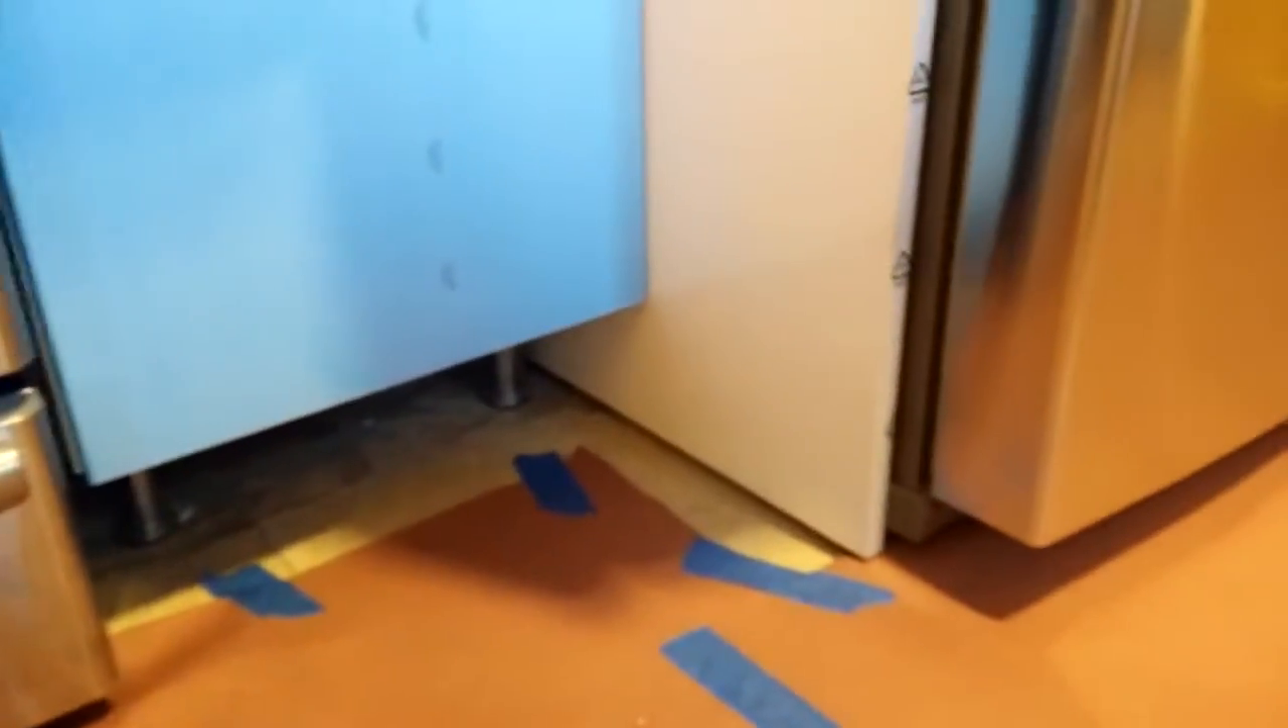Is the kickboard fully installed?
No.